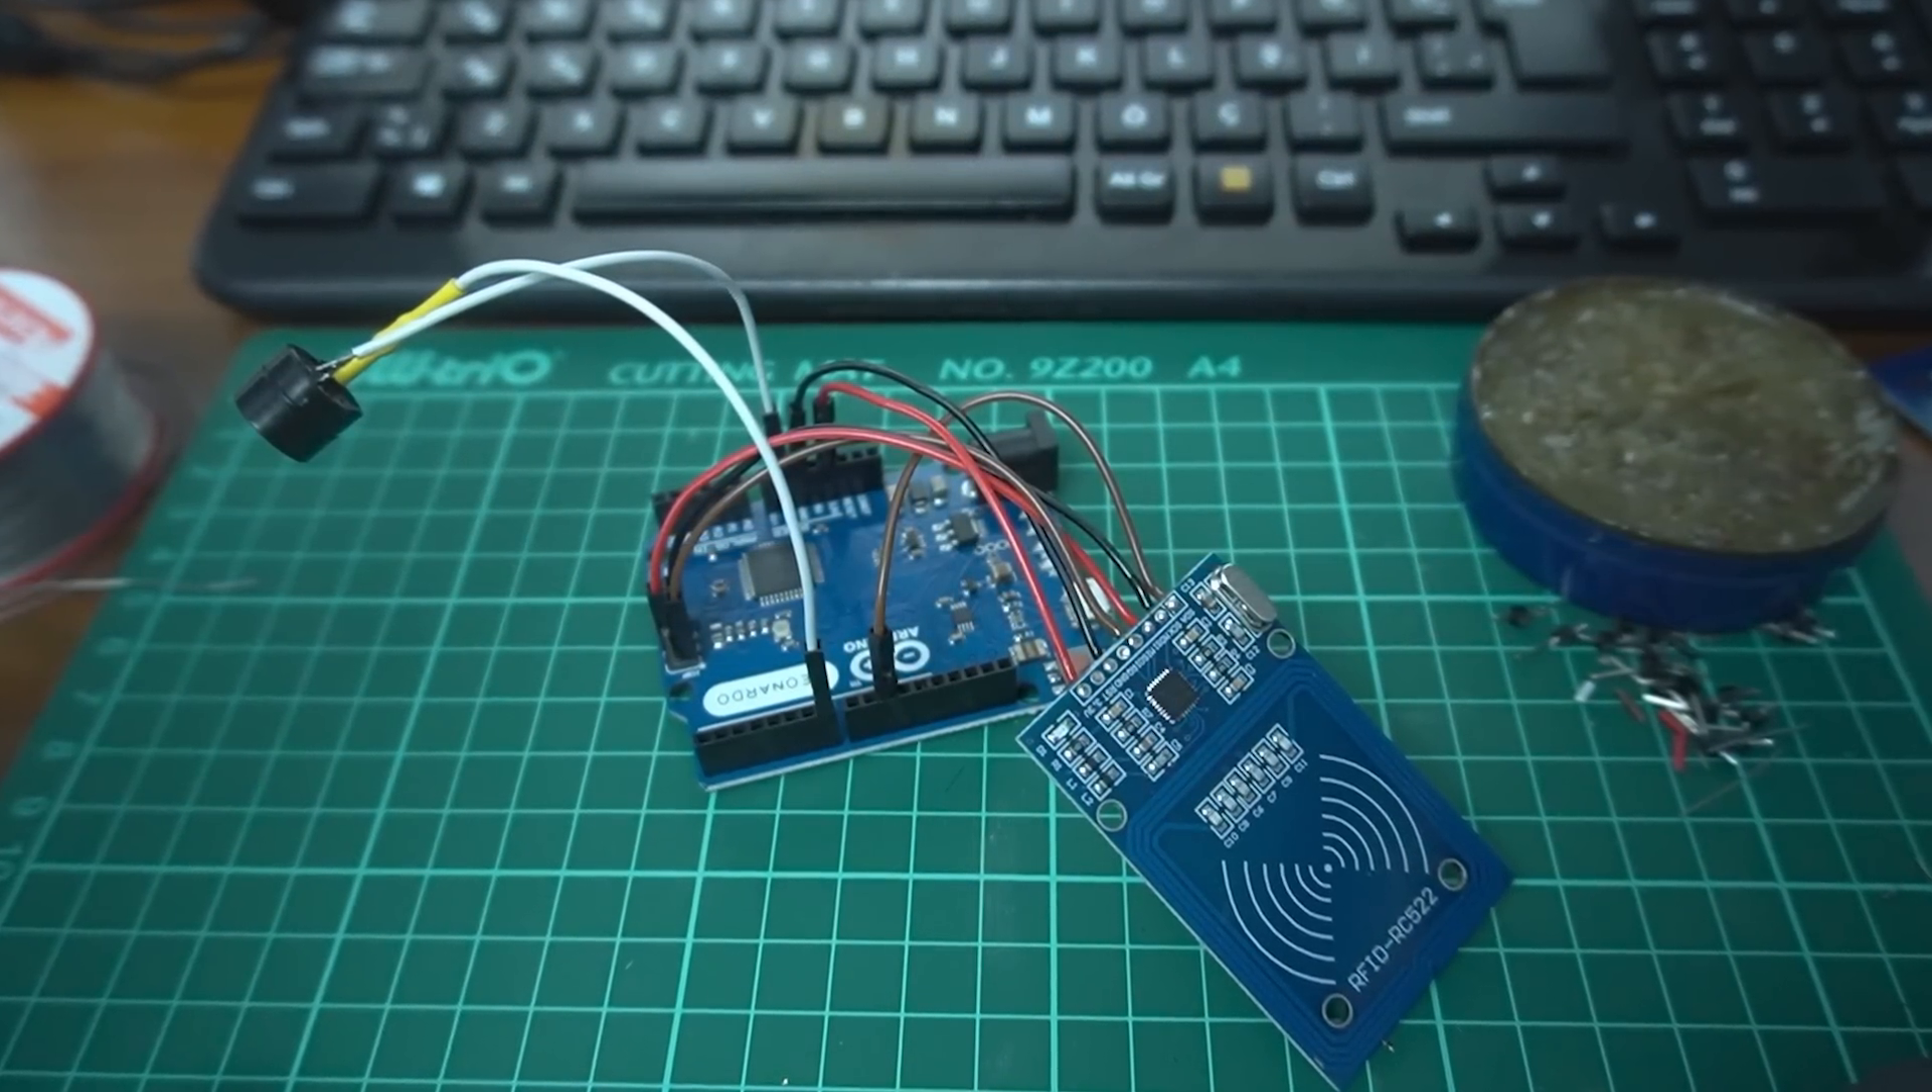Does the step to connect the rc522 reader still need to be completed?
No.